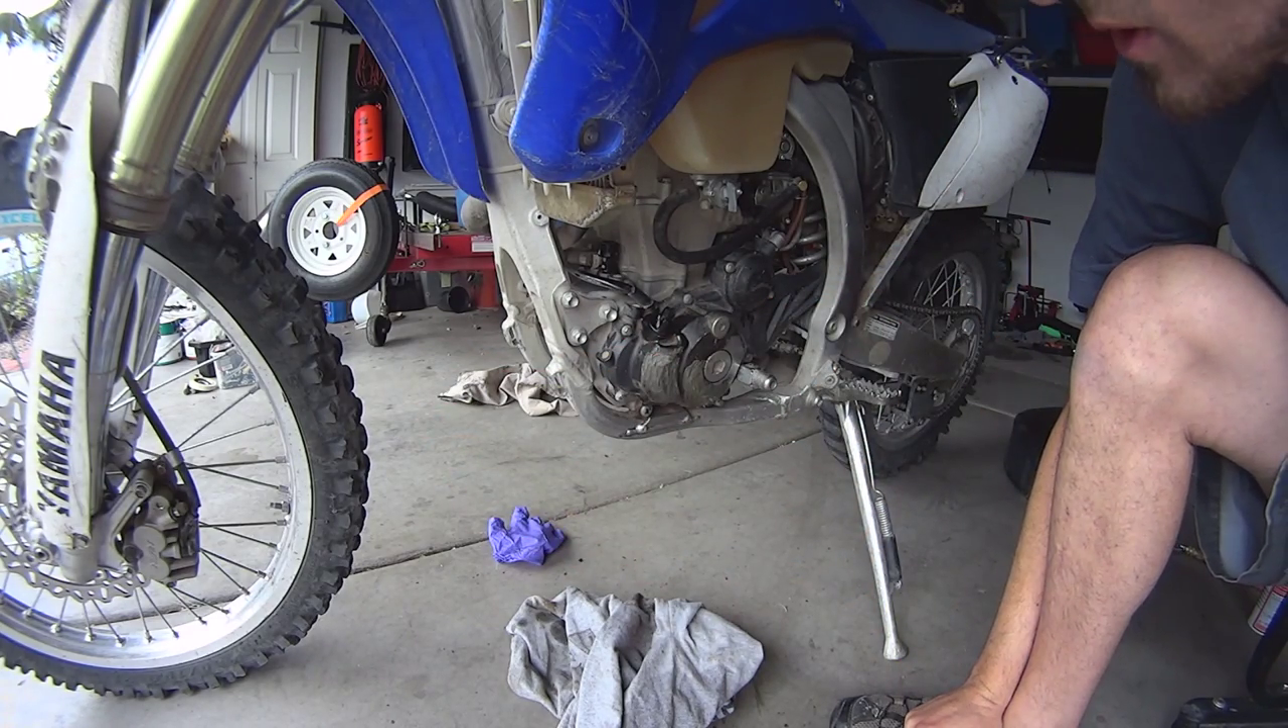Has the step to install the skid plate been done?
No.